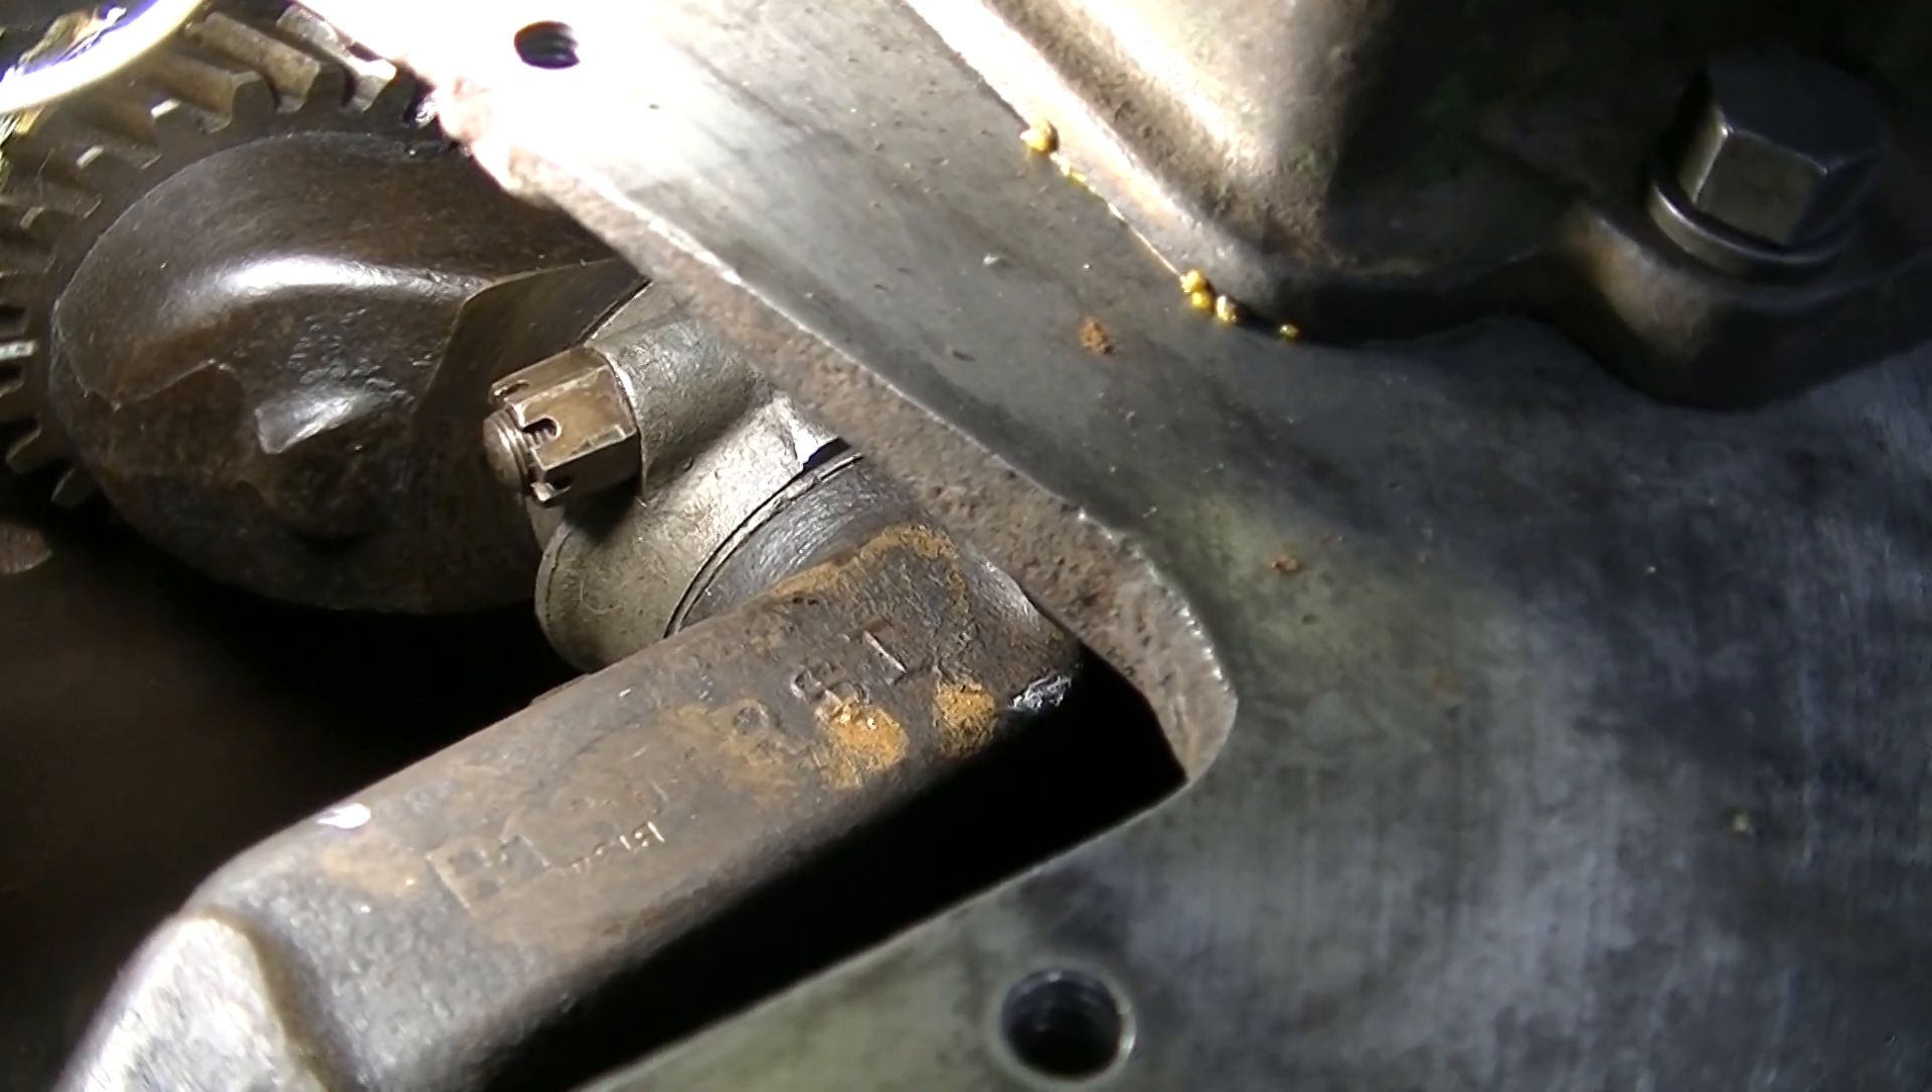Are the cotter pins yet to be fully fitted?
Yes.